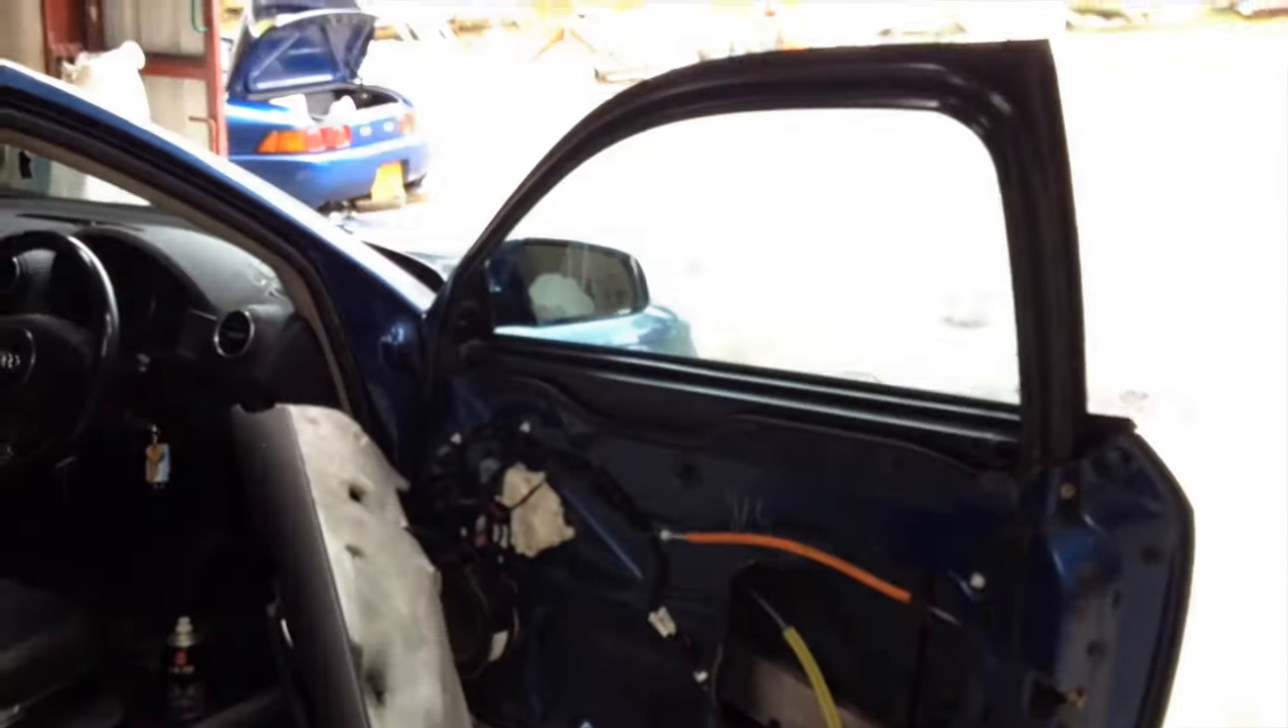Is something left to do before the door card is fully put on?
Yes.